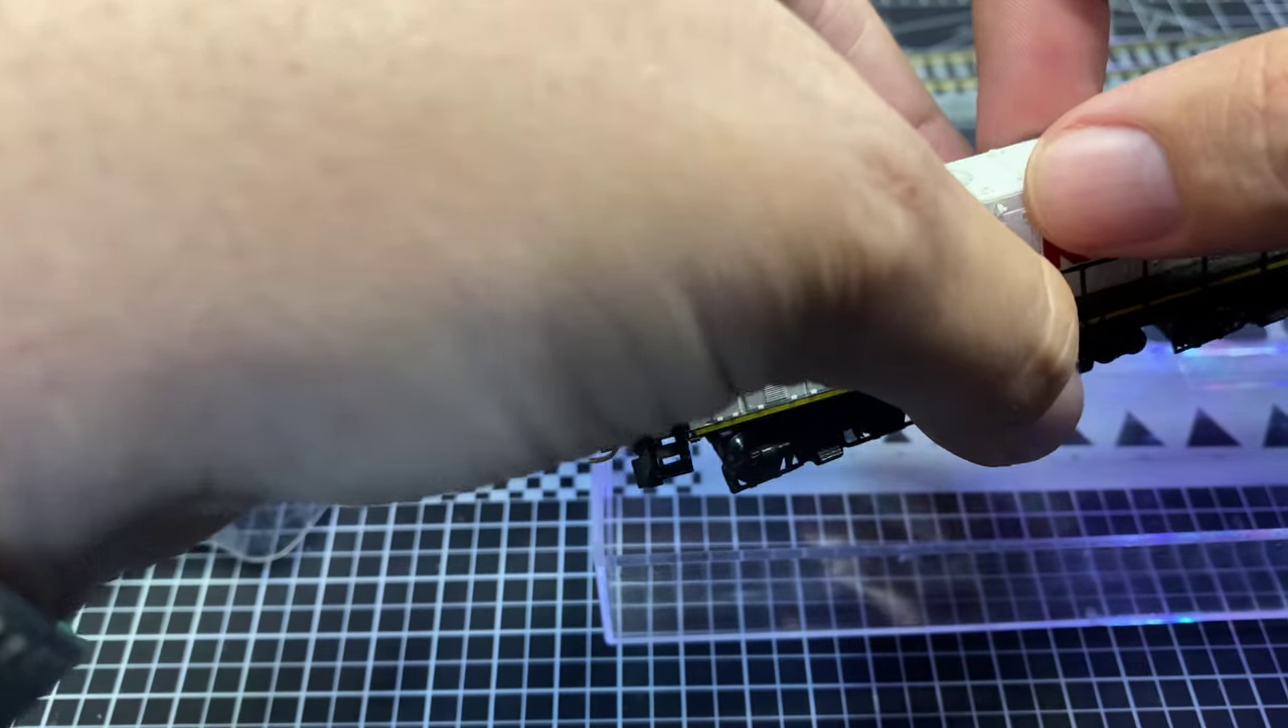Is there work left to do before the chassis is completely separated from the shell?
Yes.